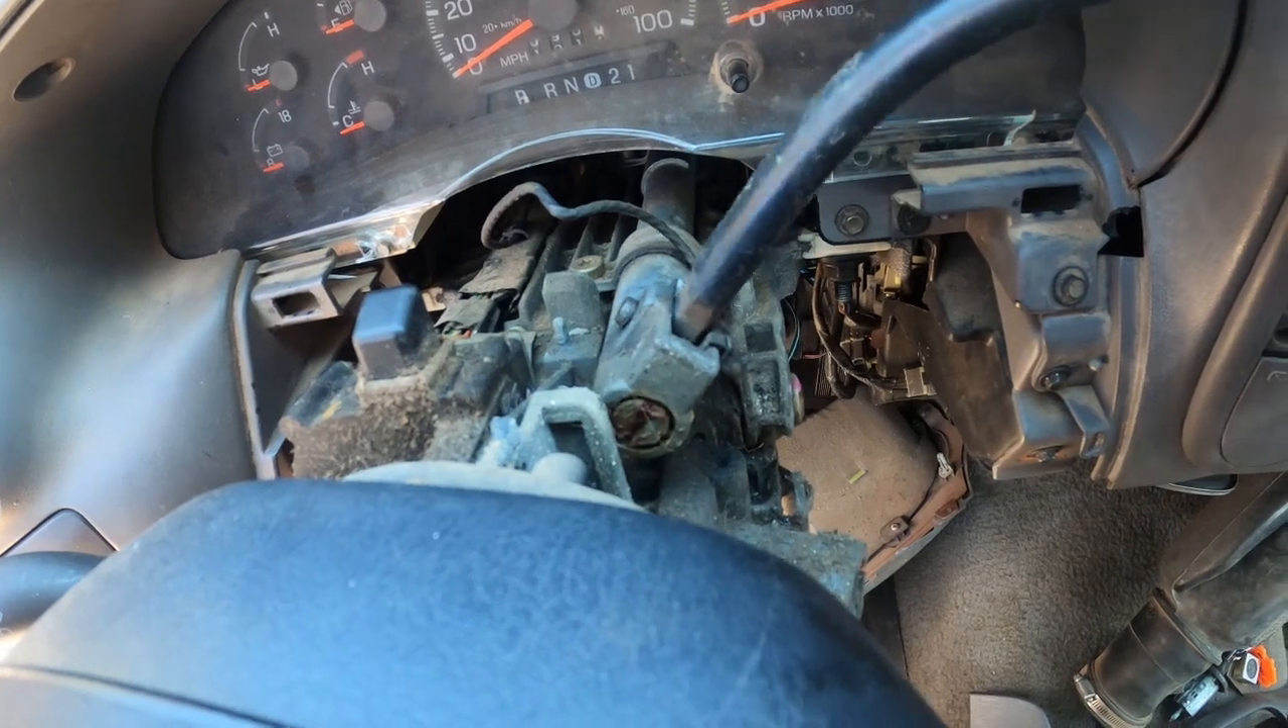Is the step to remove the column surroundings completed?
Yes.